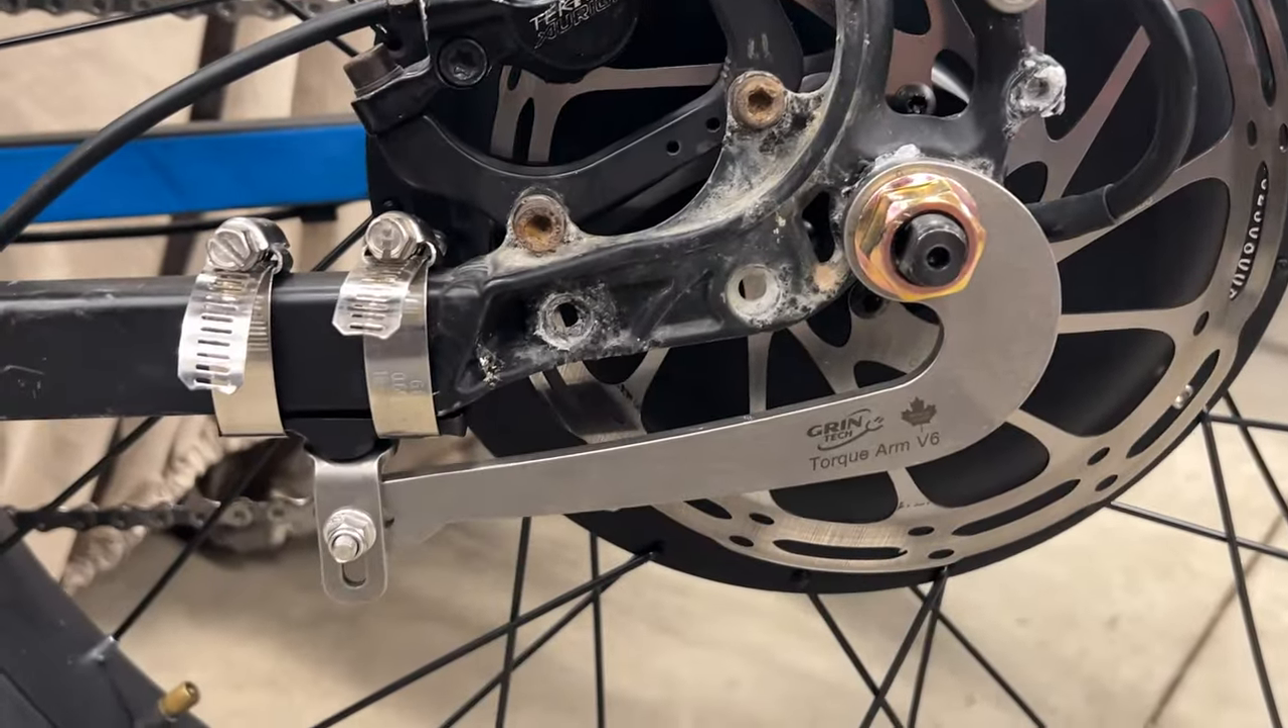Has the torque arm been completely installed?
Yes.